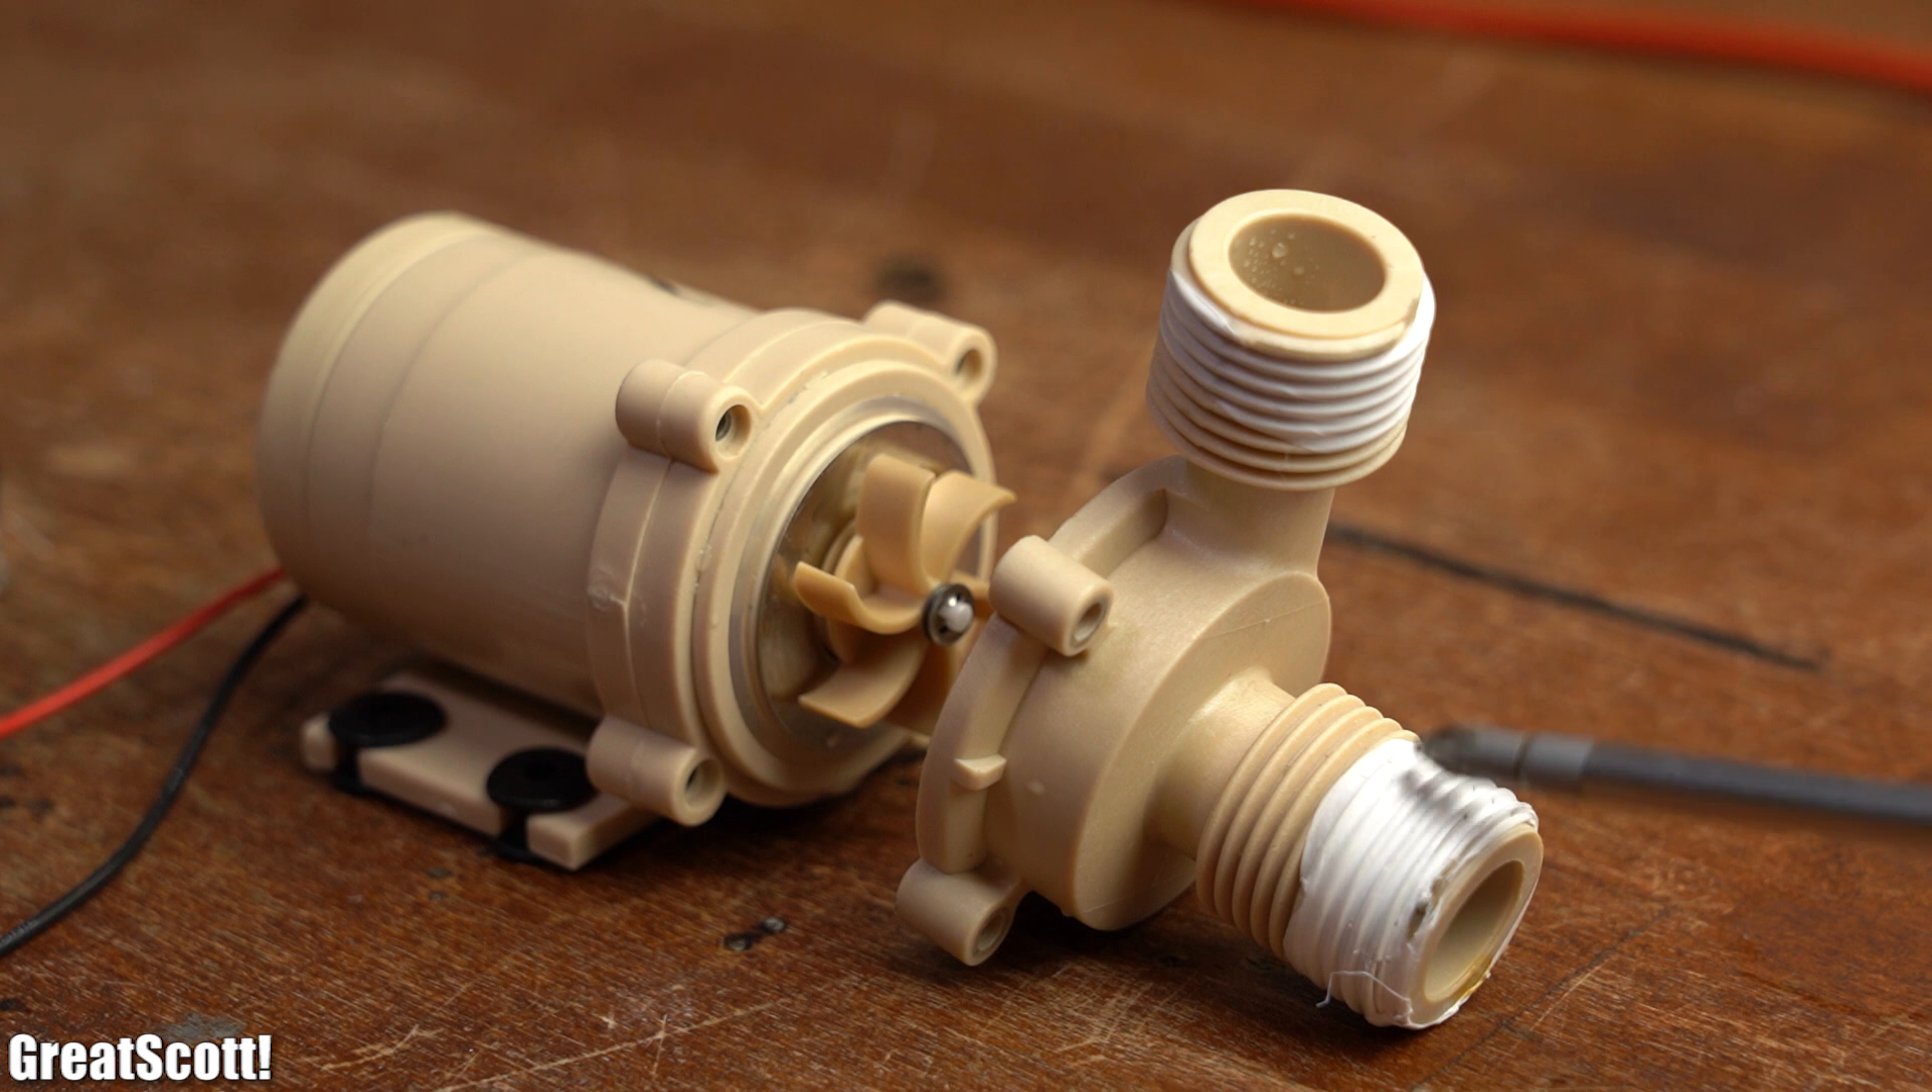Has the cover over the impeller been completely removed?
Yes.